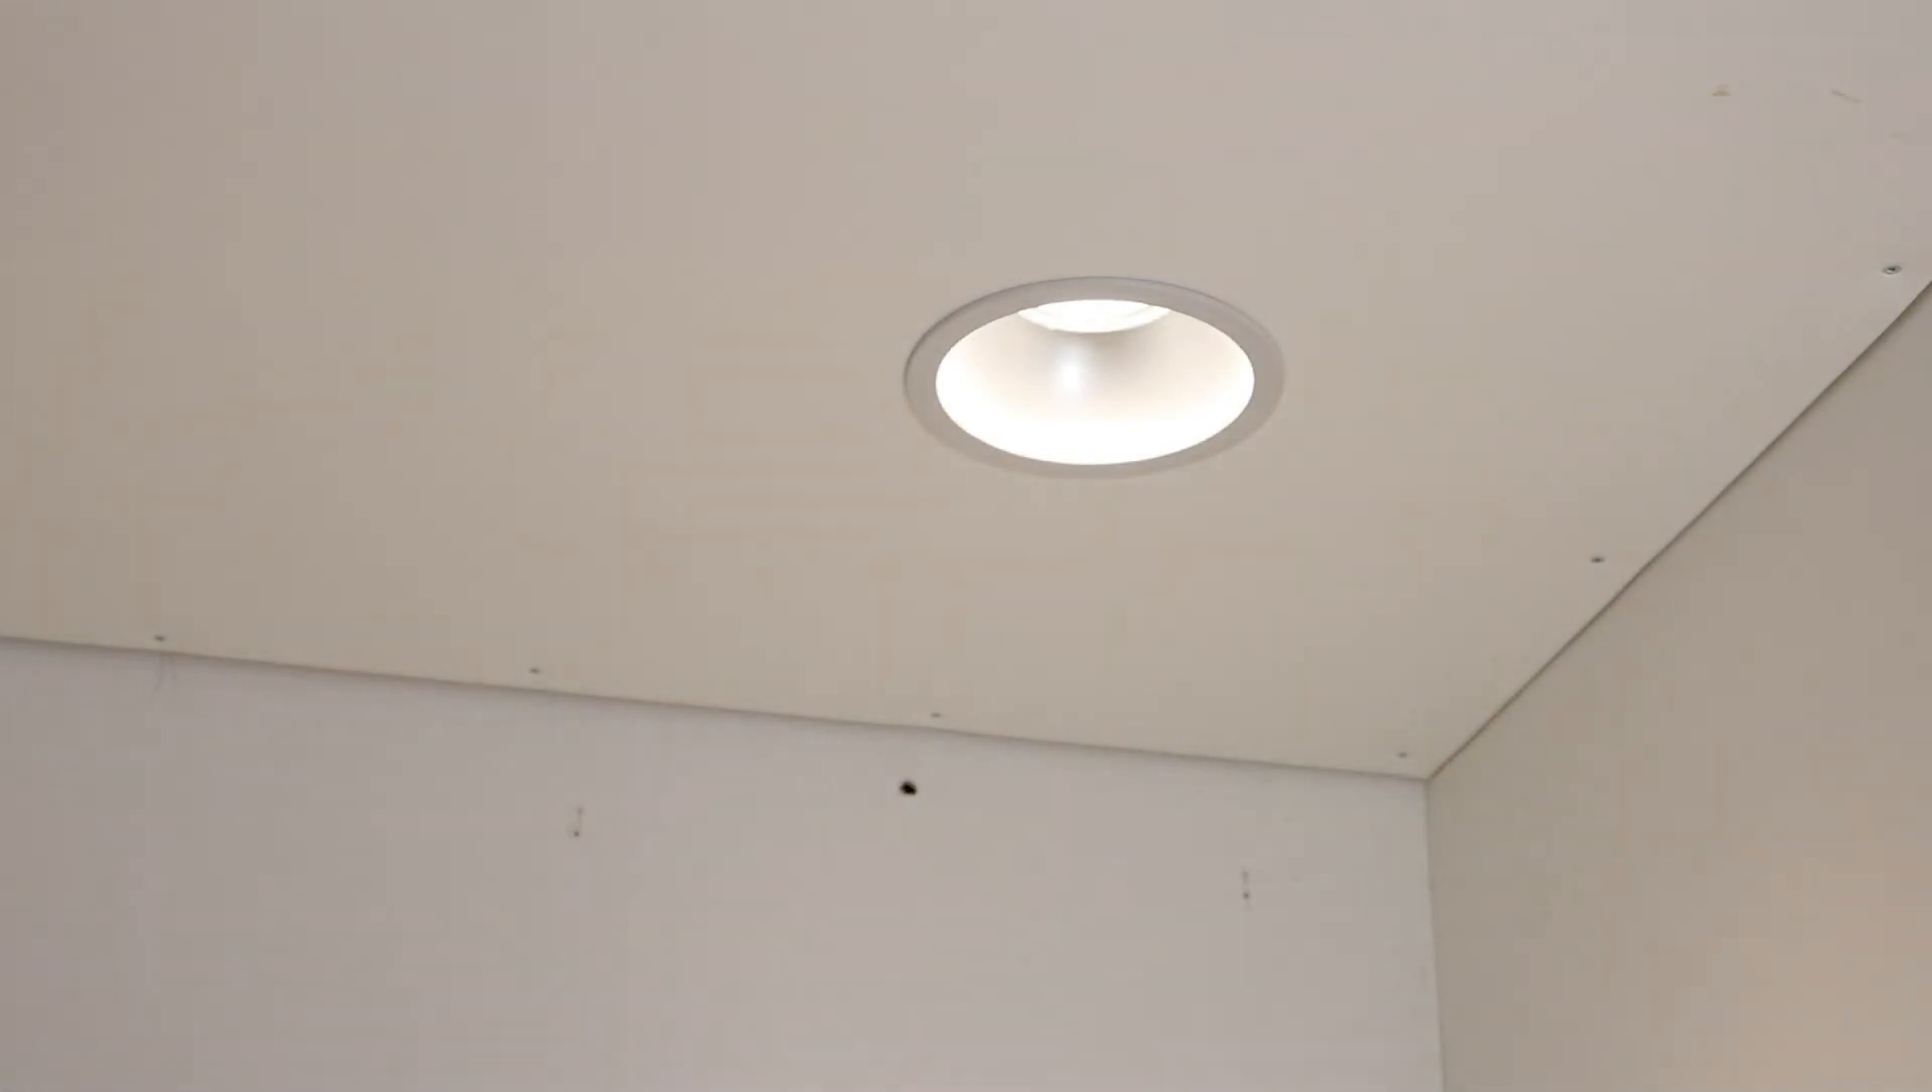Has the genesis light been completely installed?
Yes.